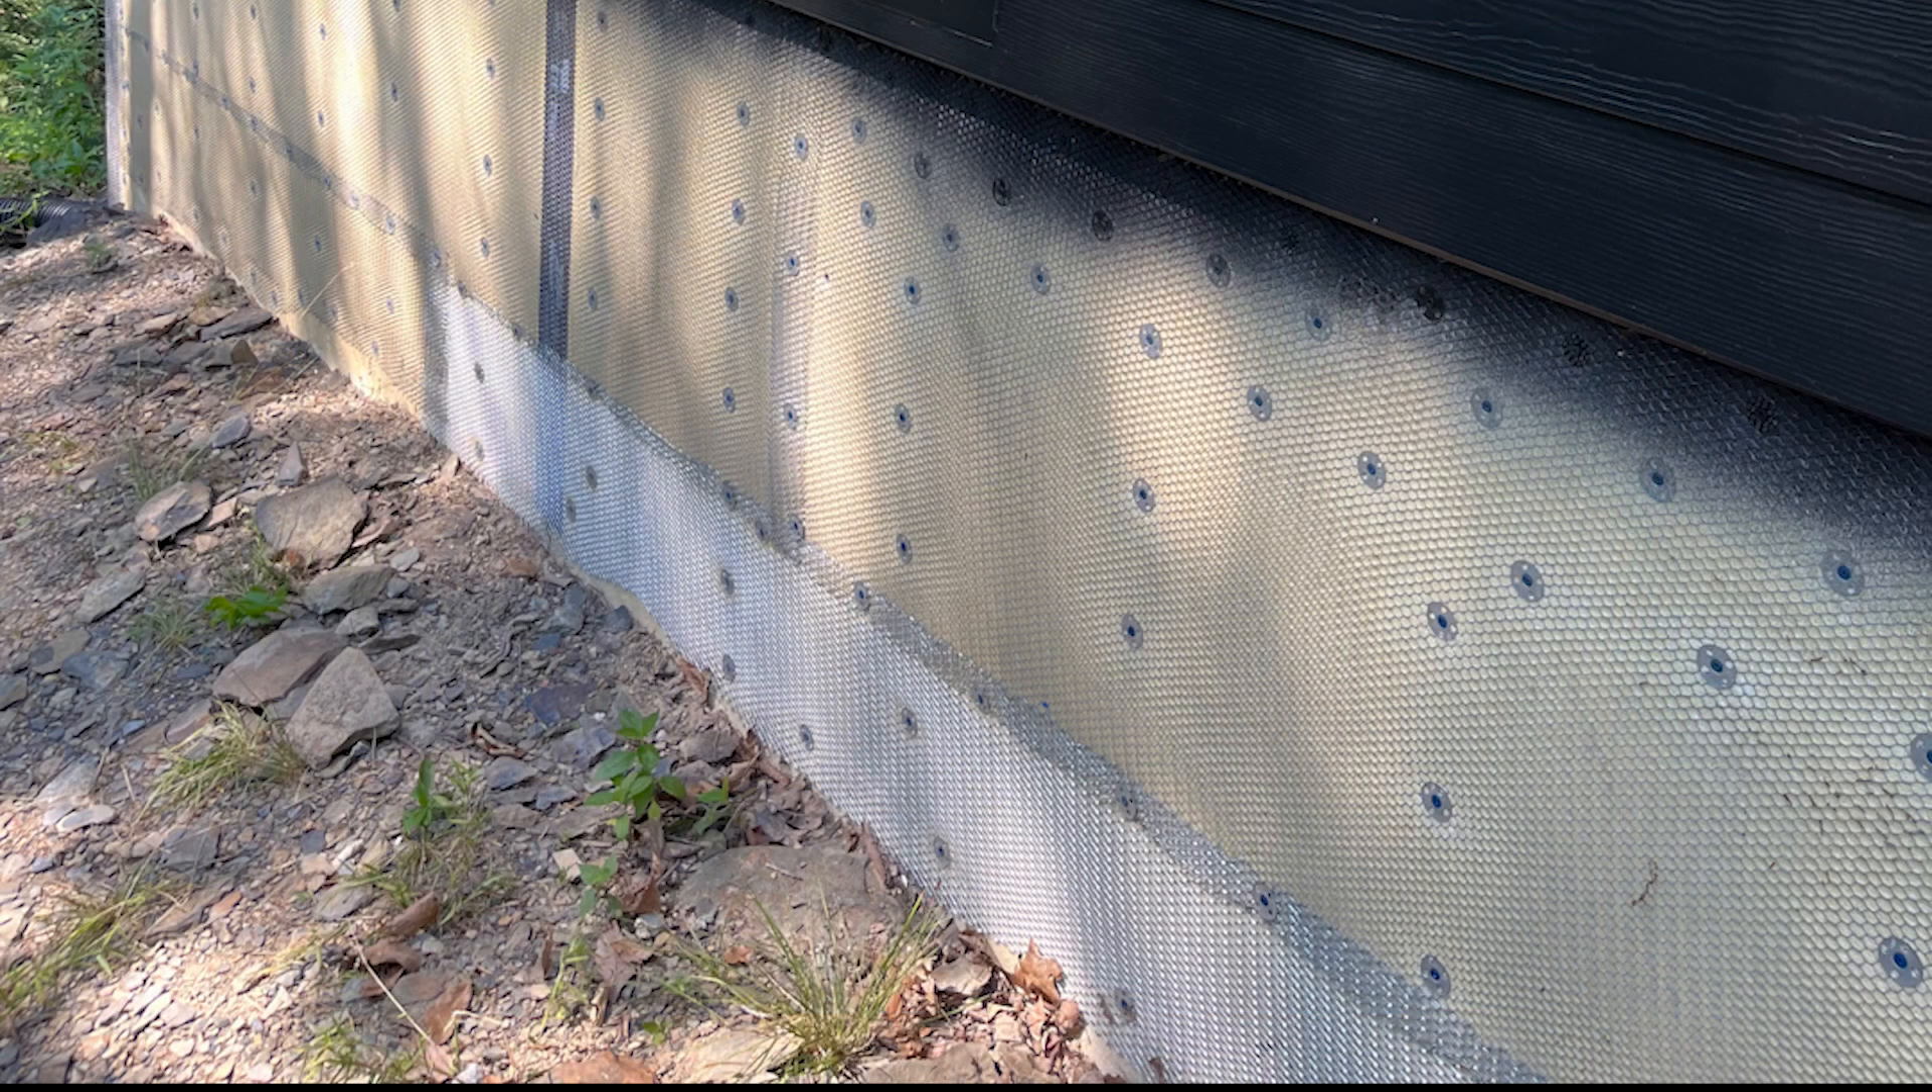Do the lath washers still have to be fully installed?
No.